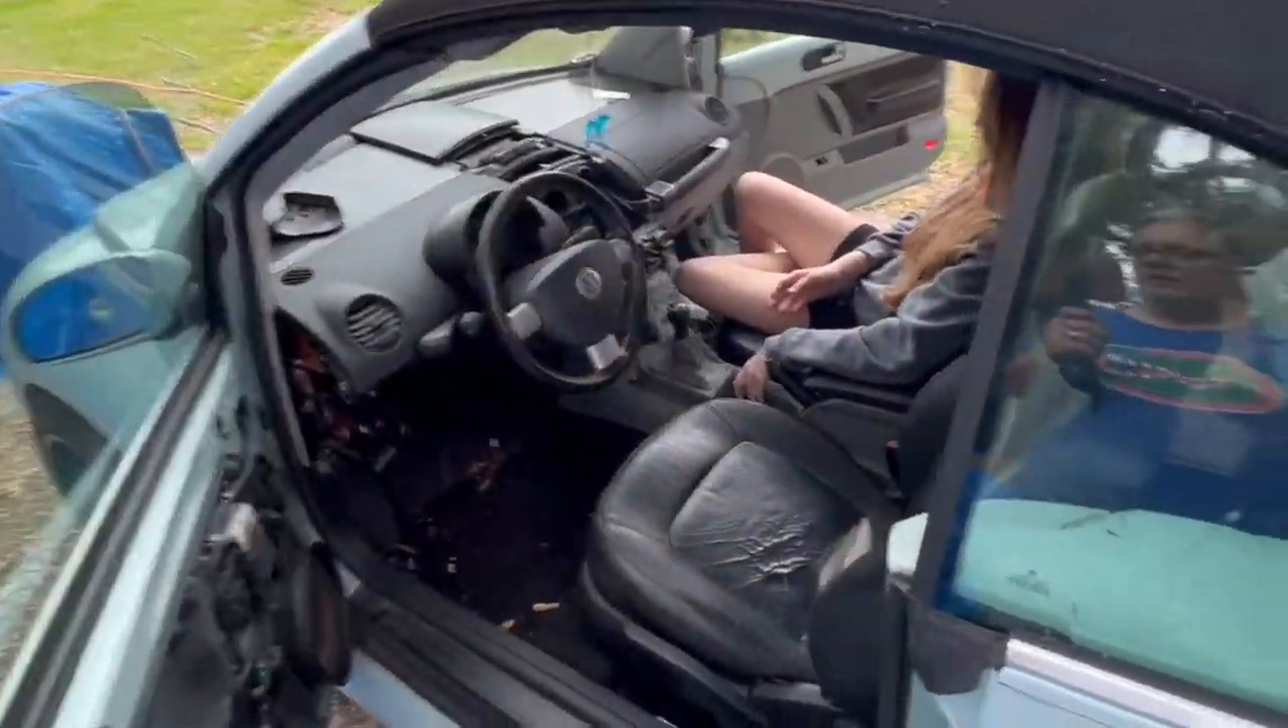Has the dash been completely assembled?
No.